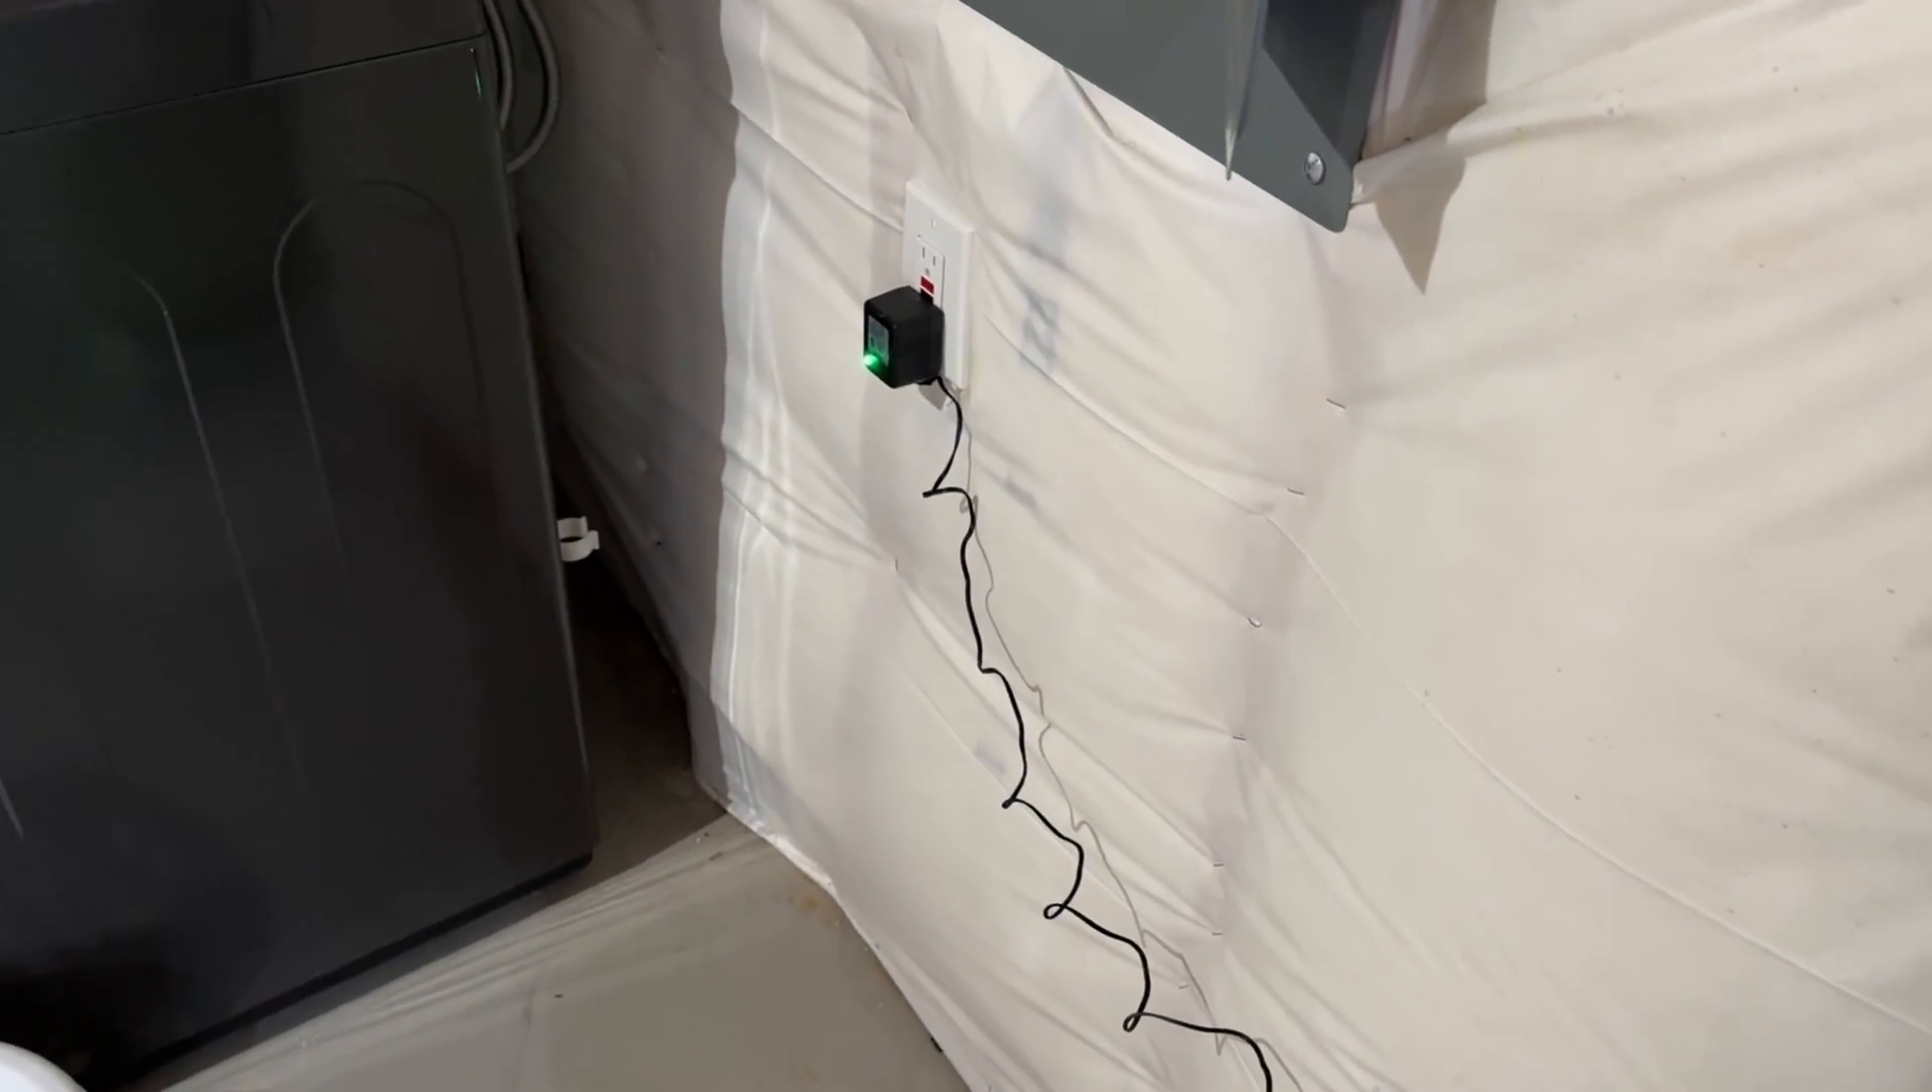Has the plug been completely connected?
Yes.